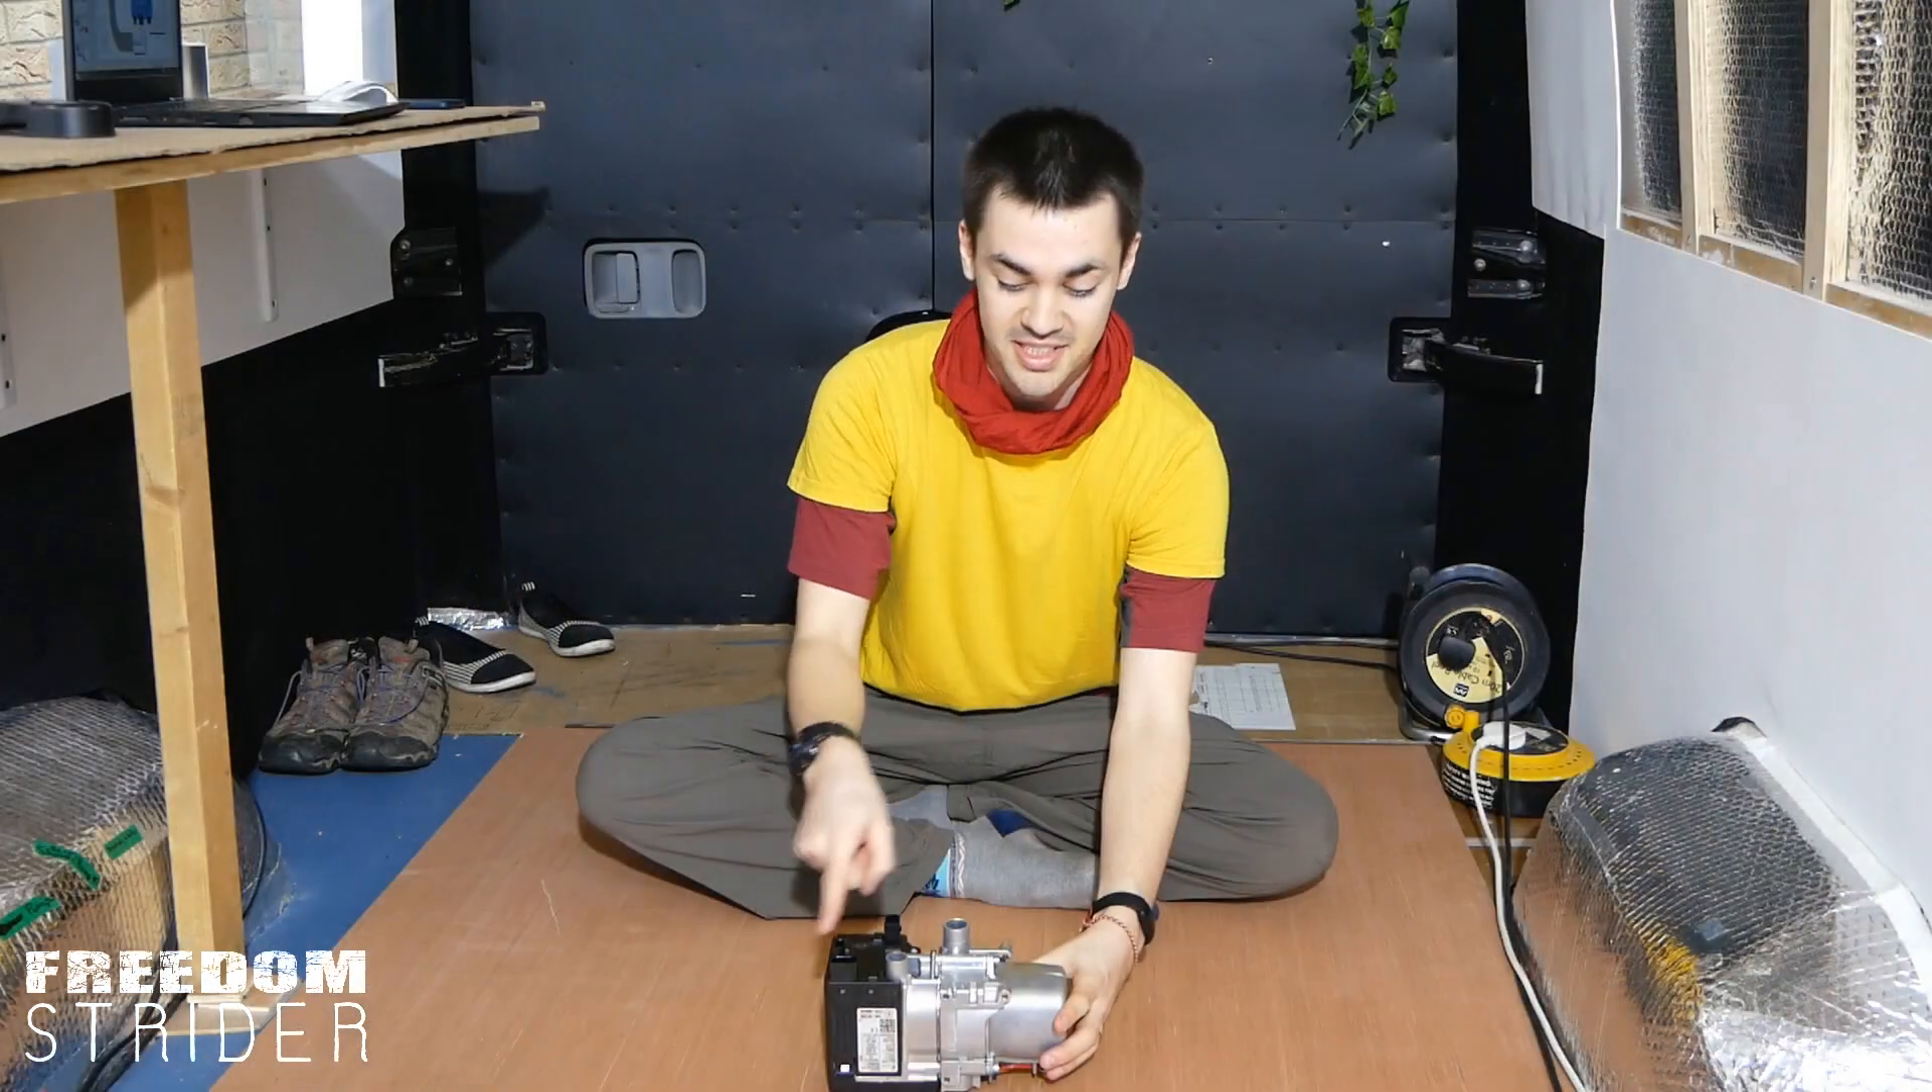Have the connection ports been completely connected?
No.